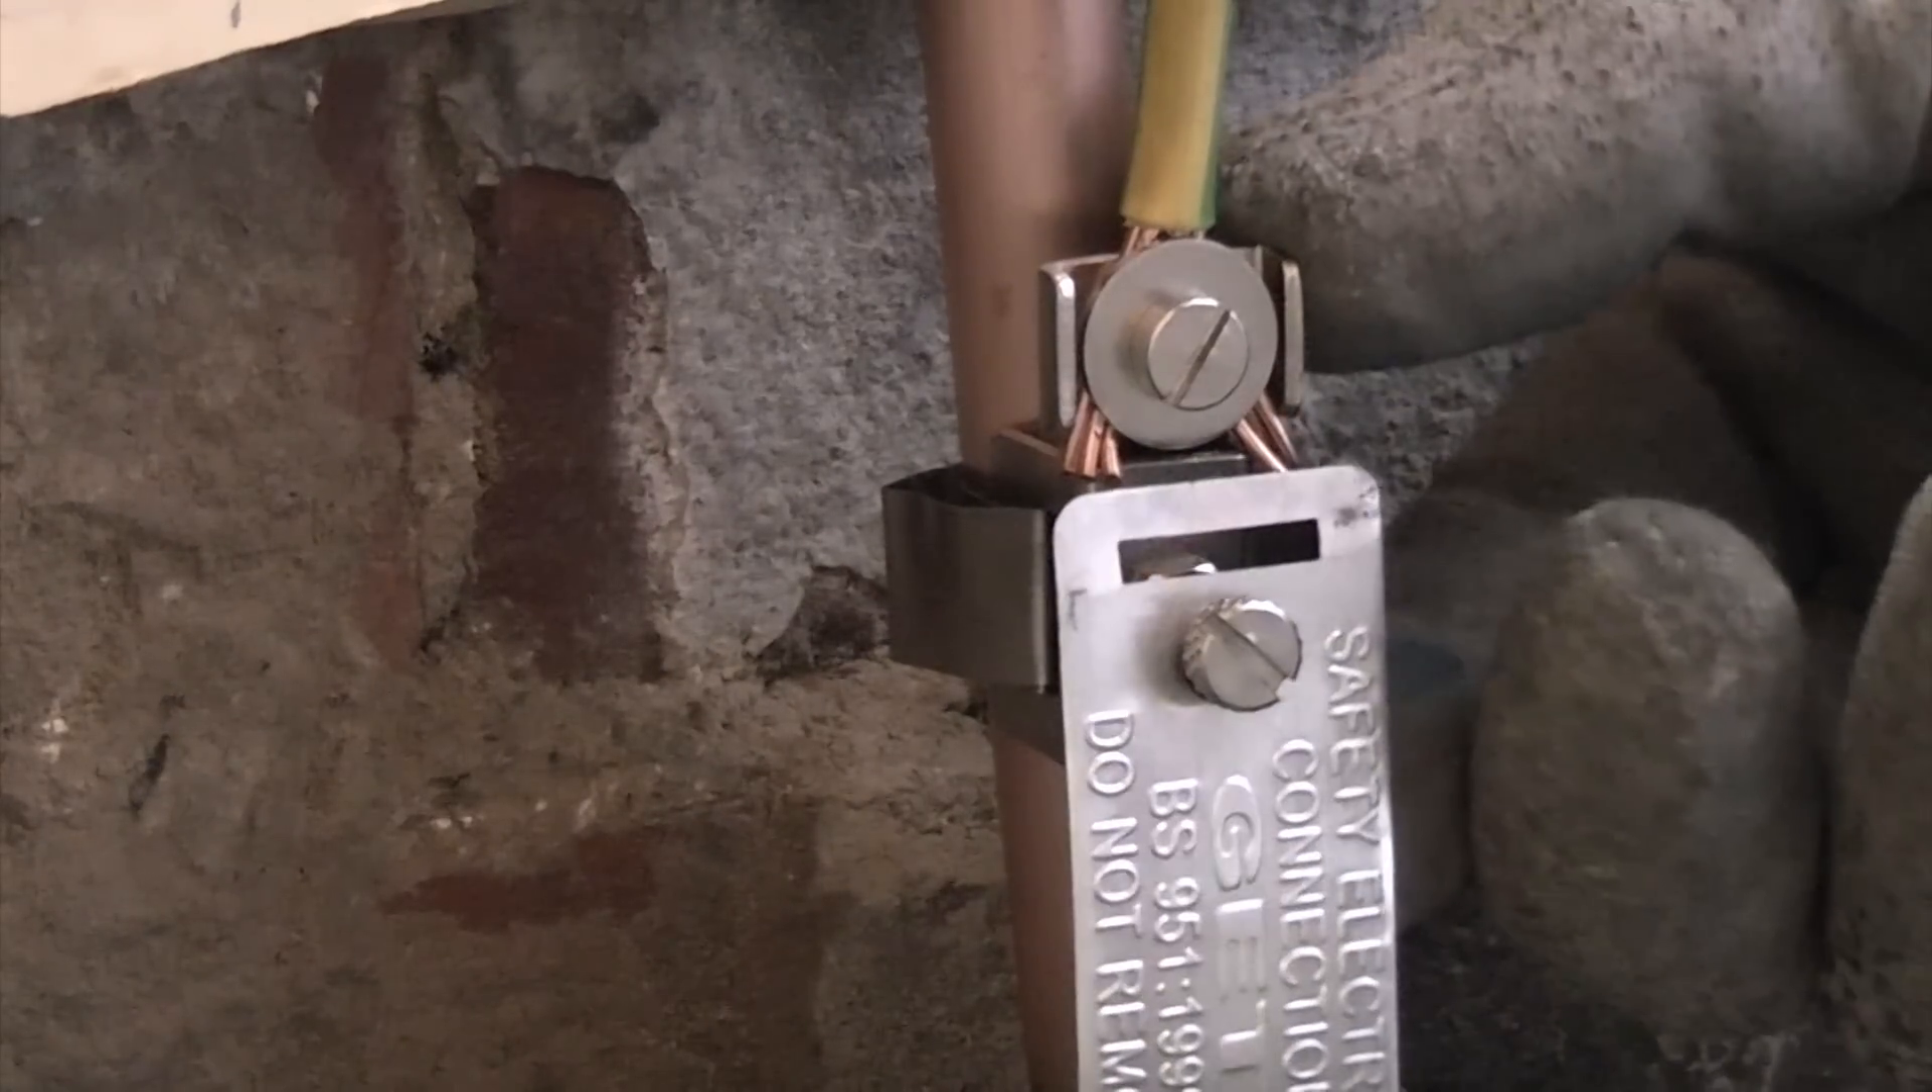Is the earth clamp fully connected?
Yes.